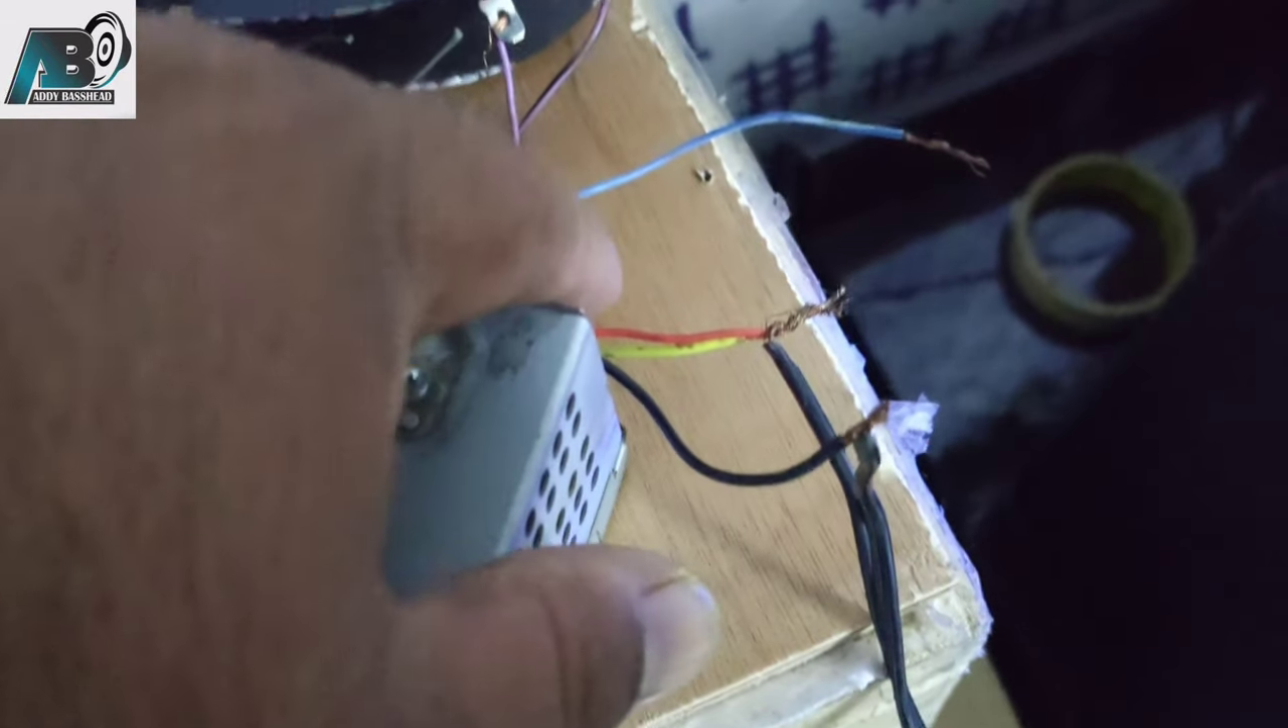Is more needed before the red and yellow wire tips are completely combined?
No.